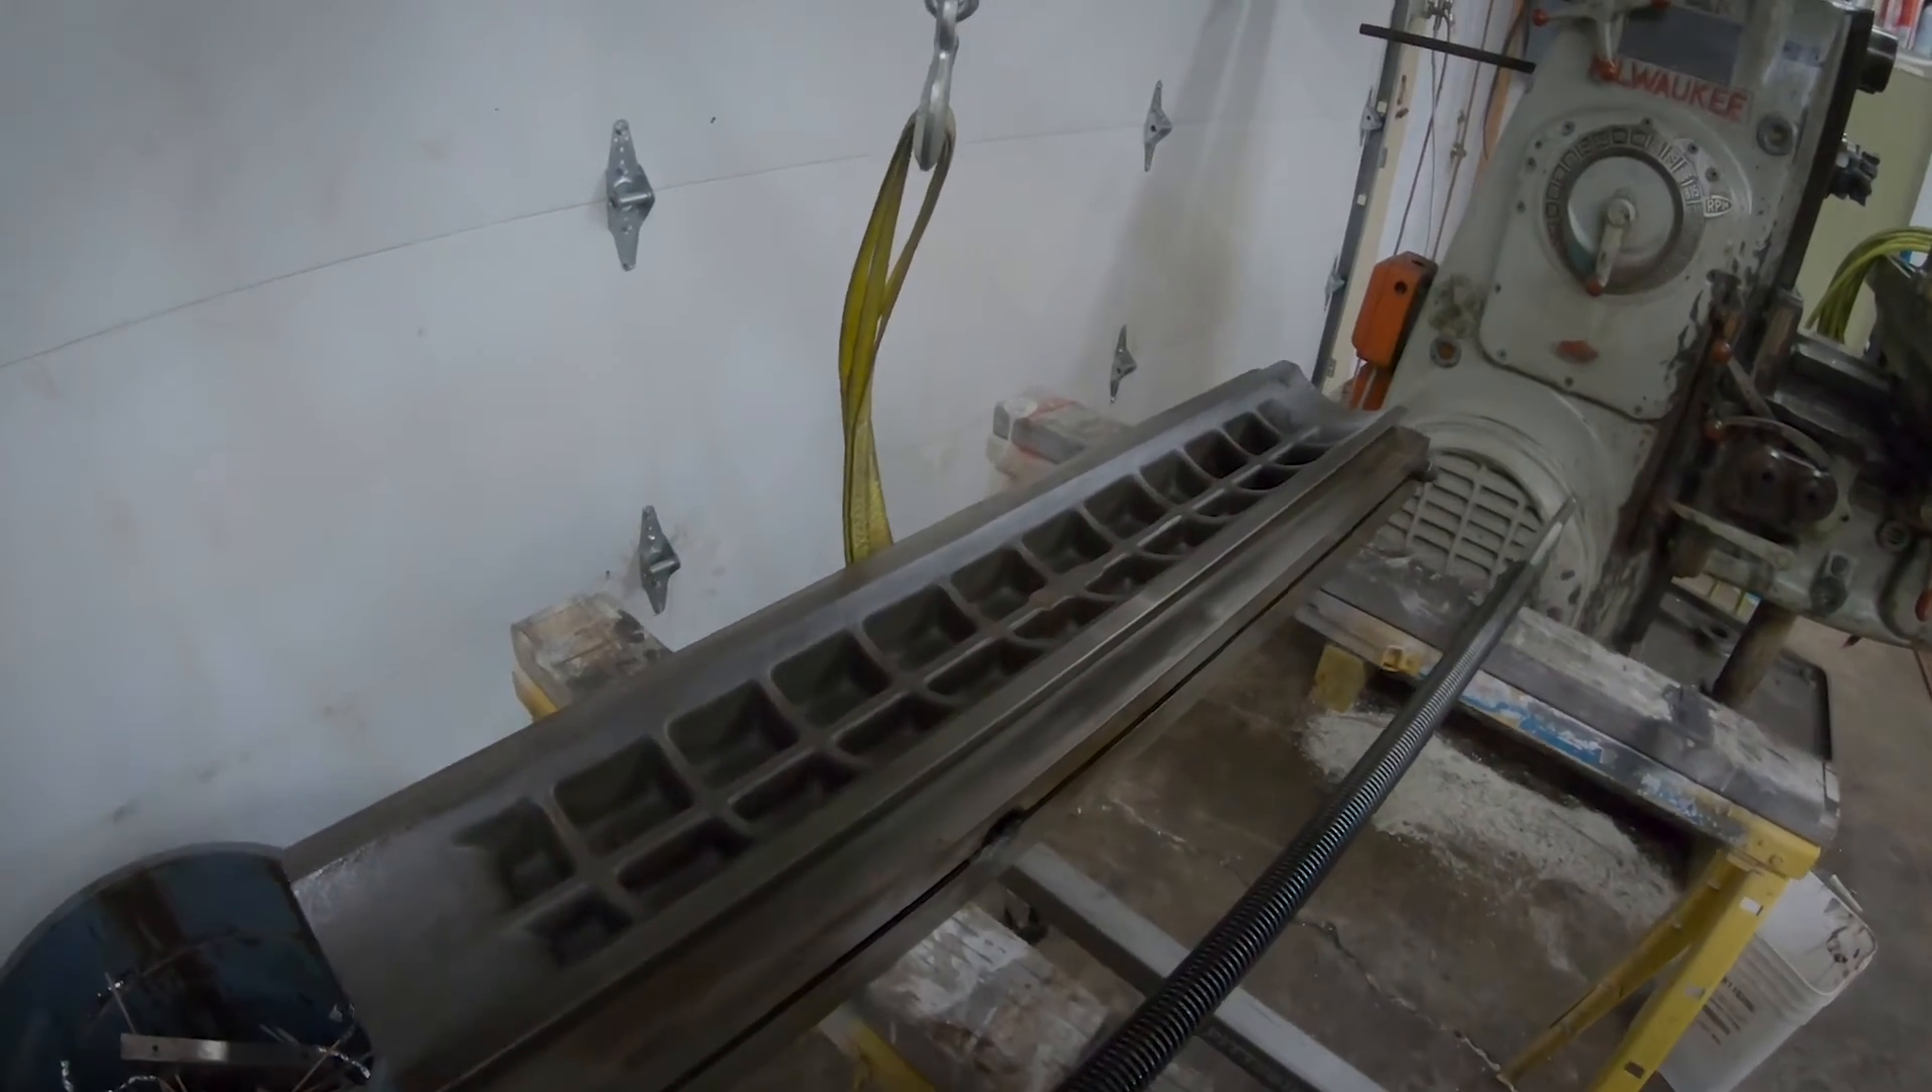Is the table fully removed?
Yes.